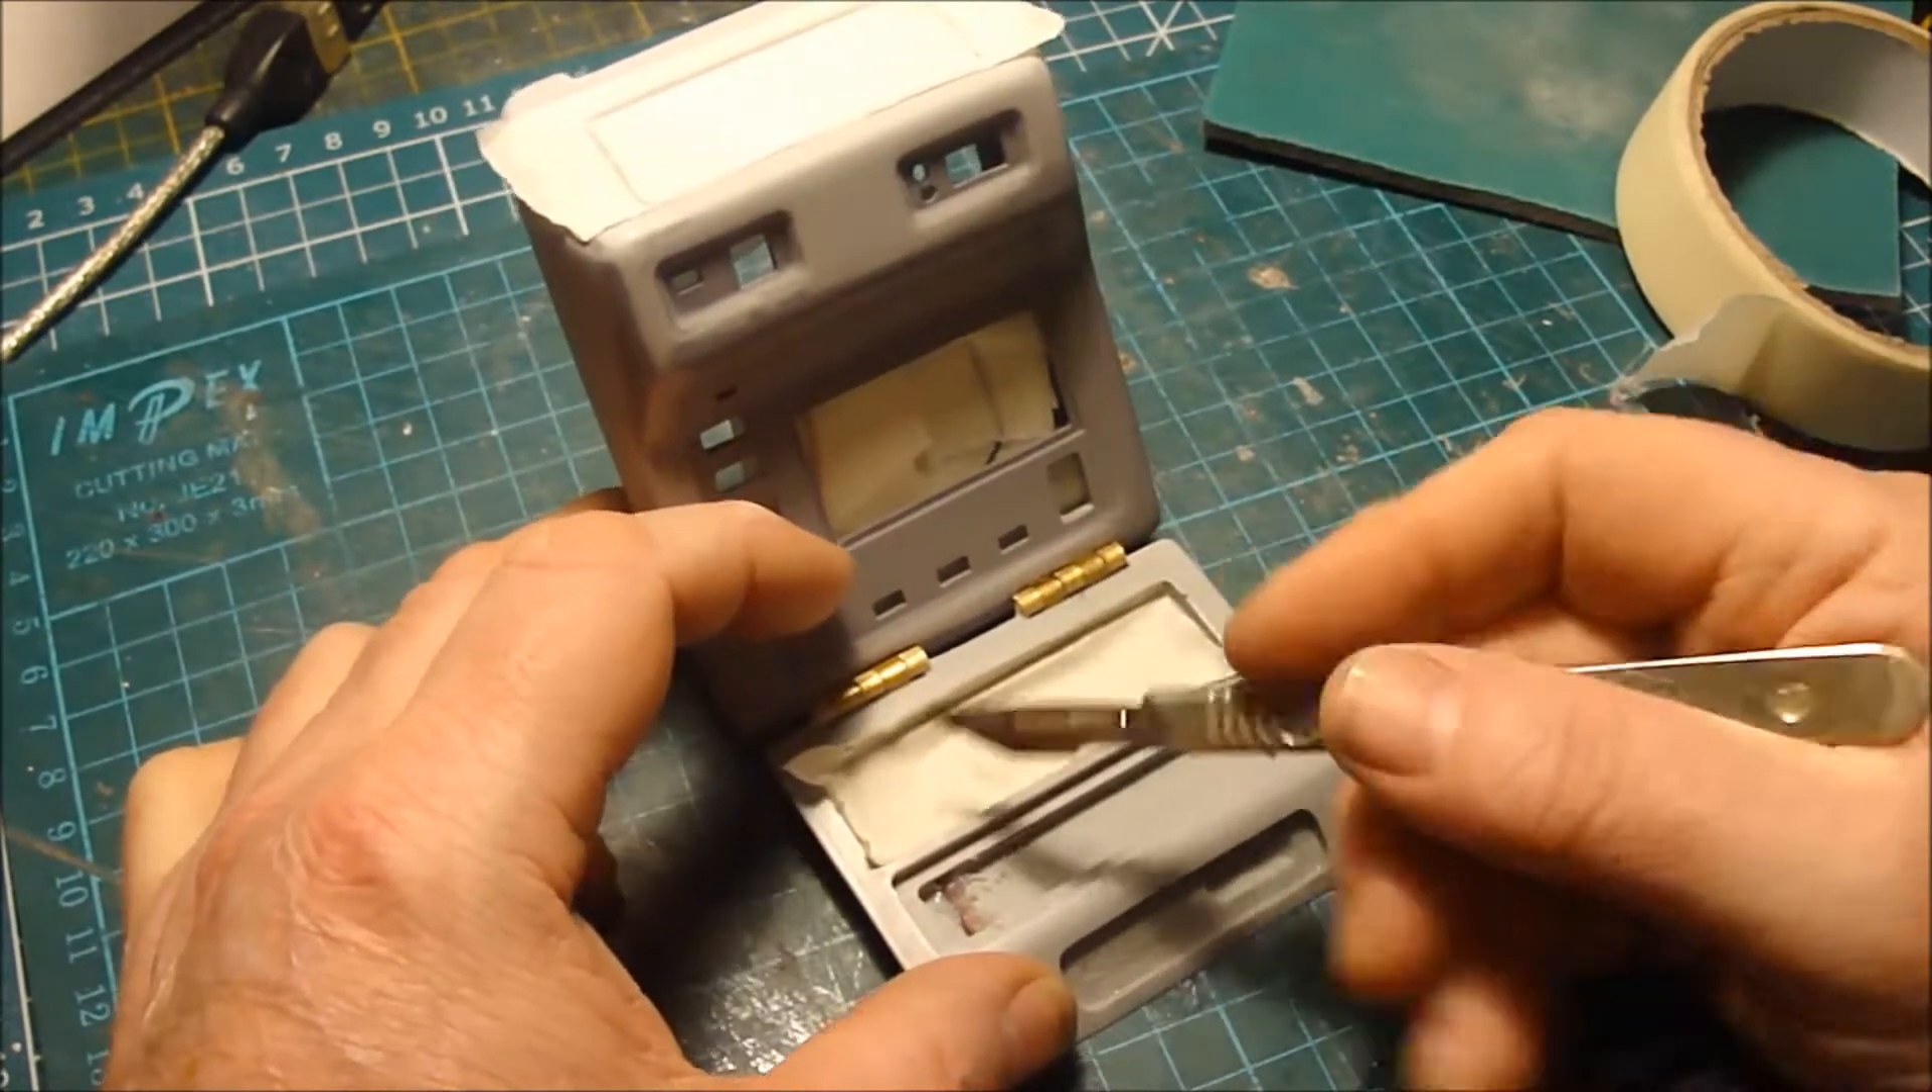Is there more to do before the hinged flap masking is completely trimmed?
Yes.